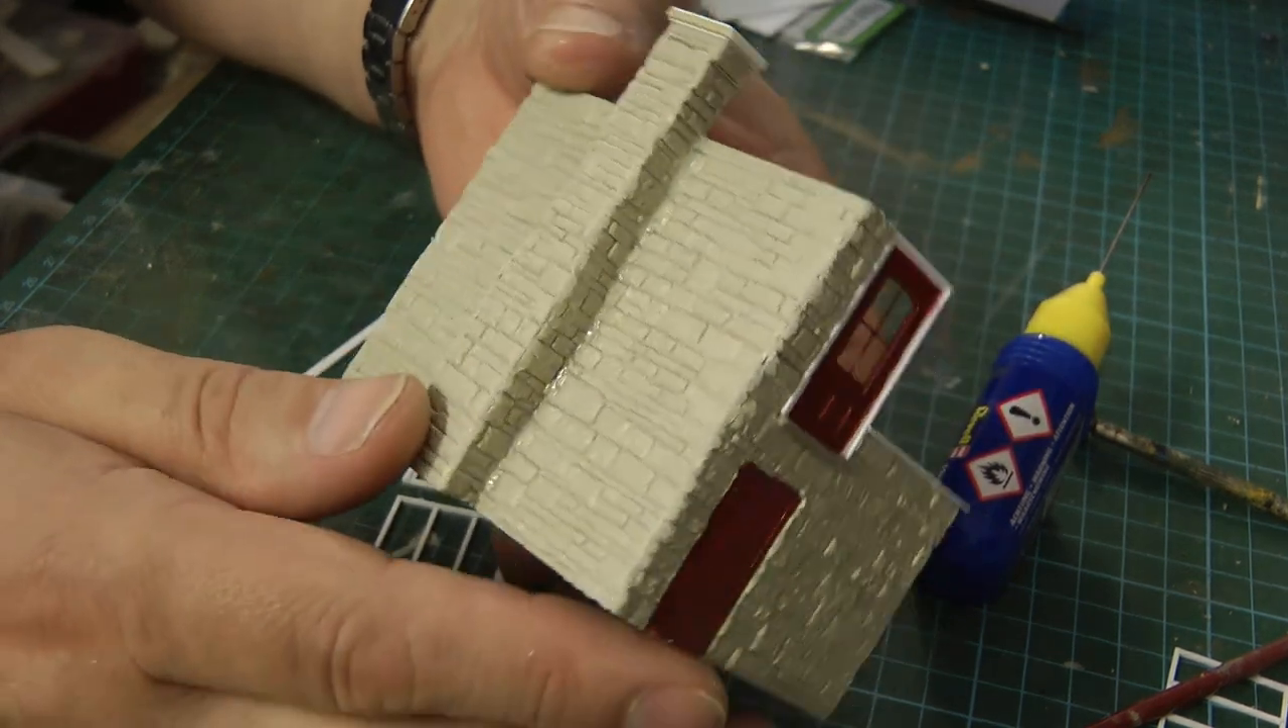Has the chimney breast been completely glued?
Yes.